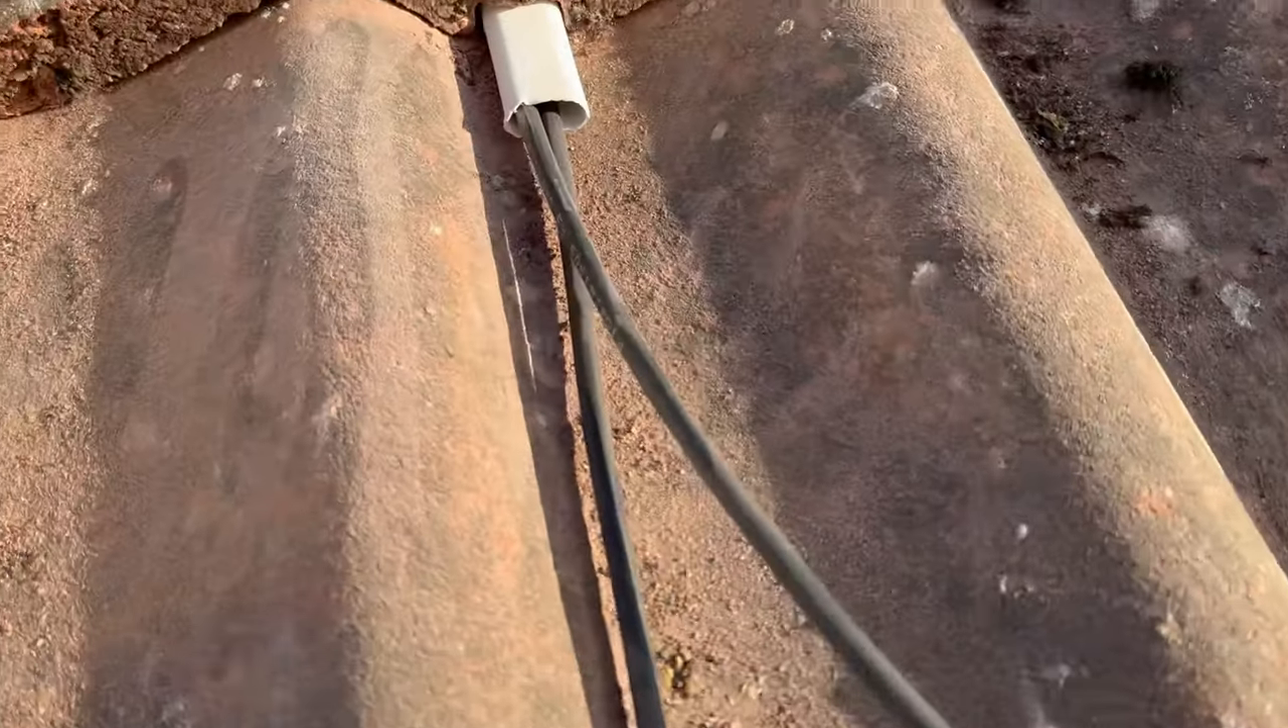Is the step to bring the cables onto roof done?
Yes.